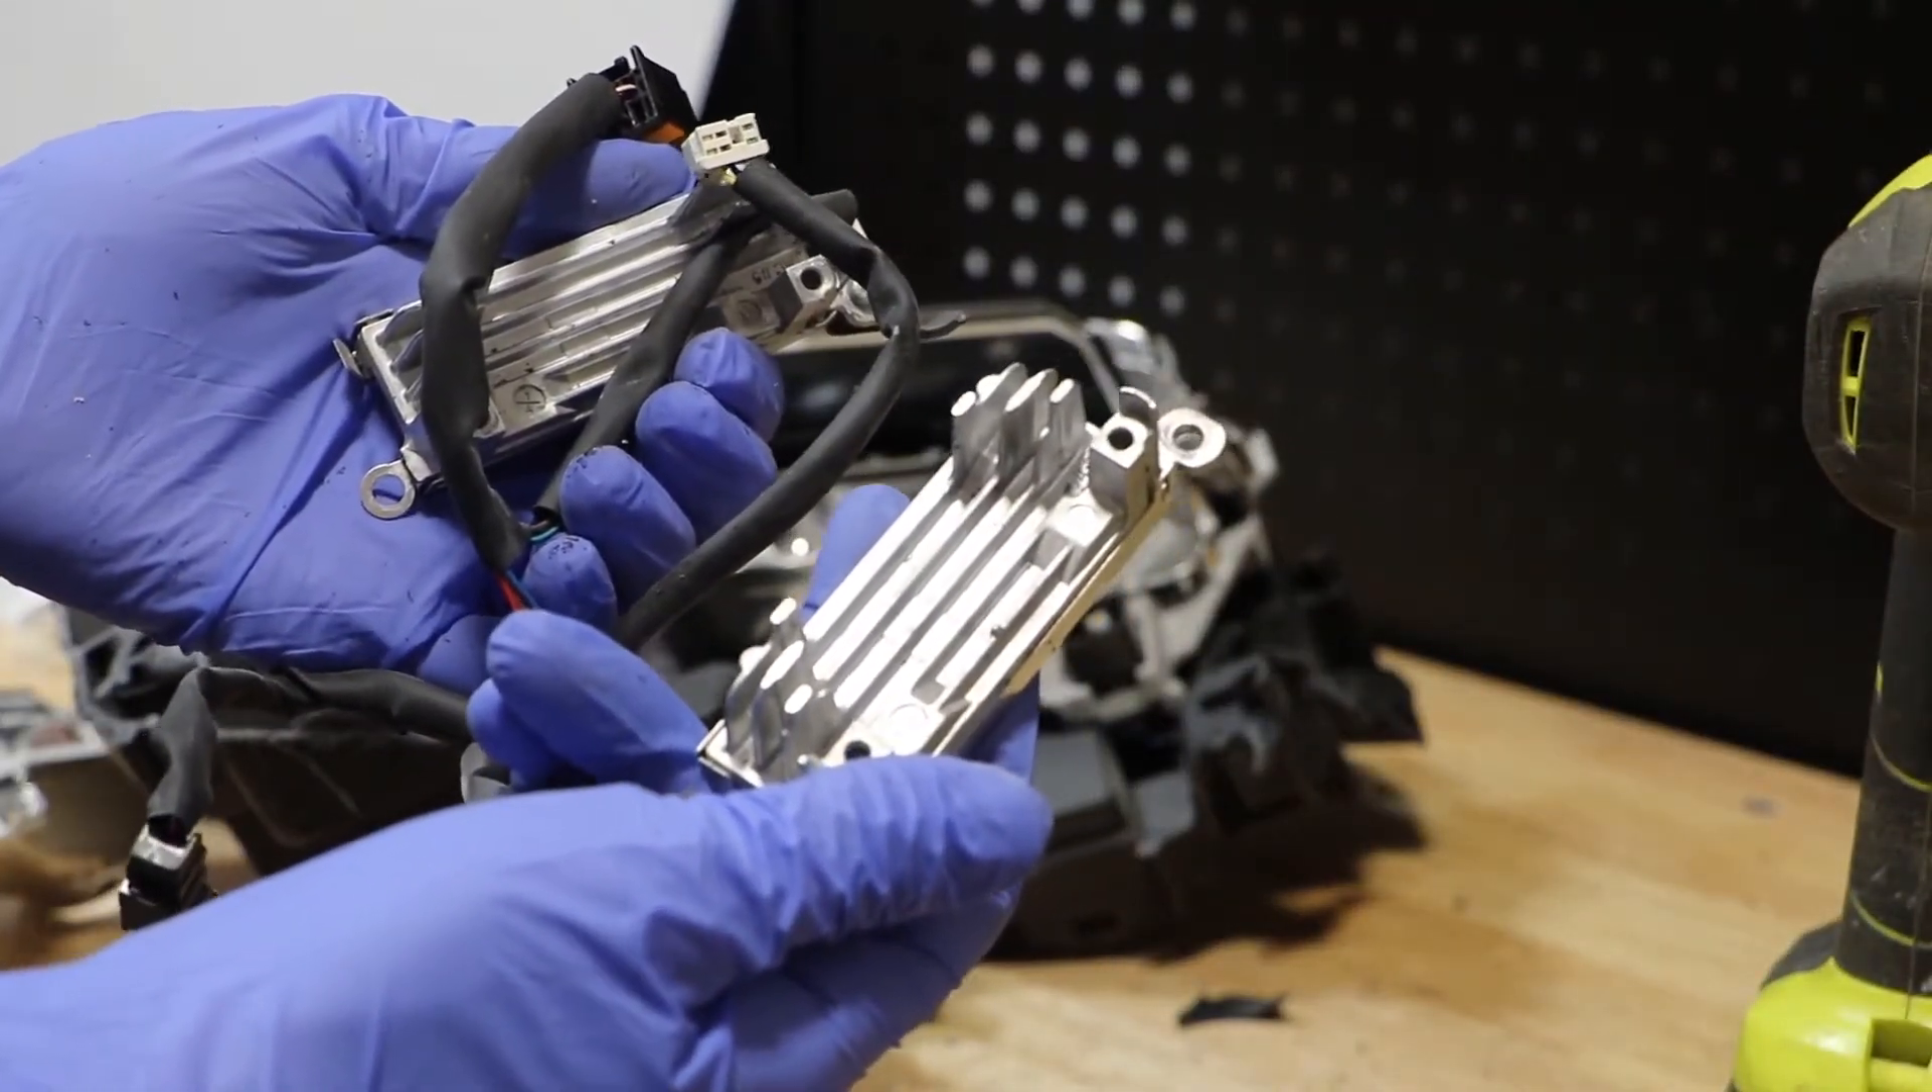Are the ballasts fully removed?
Yes.